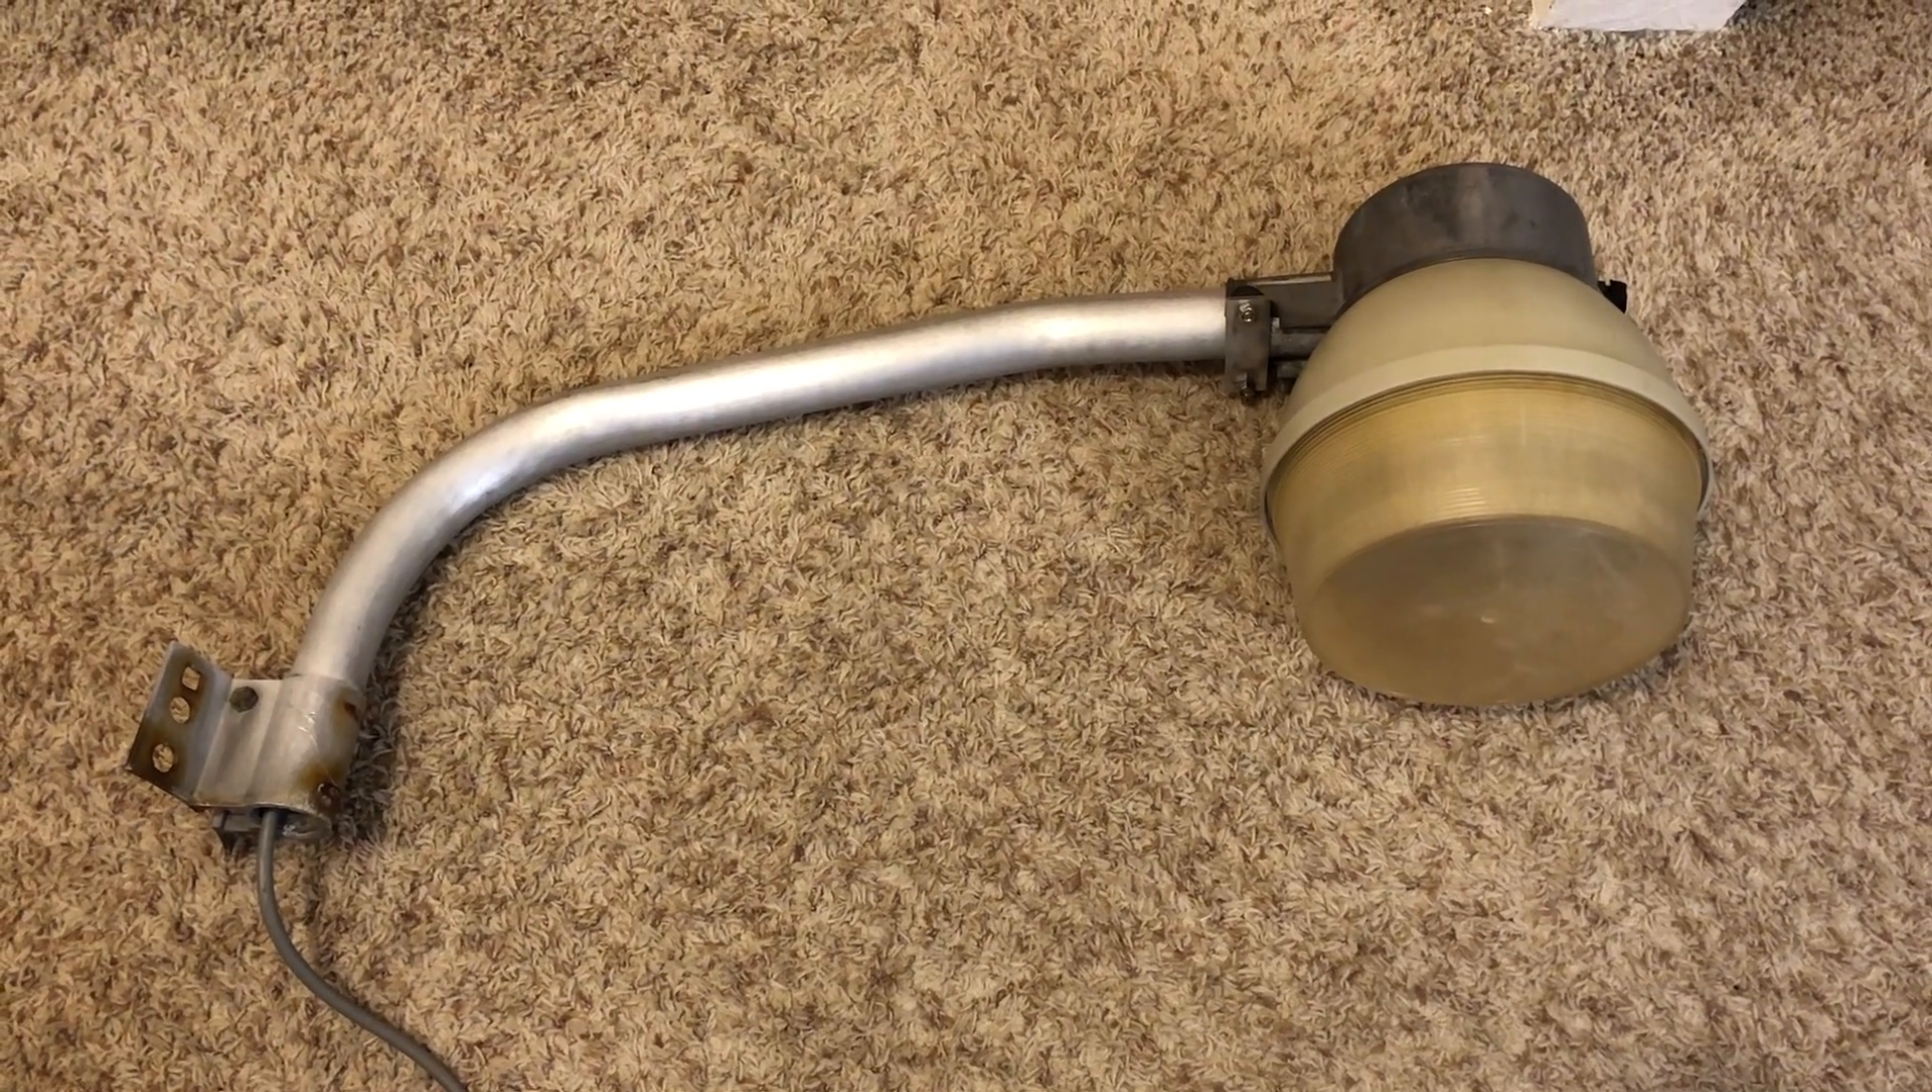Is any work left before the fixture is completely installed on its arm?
No.